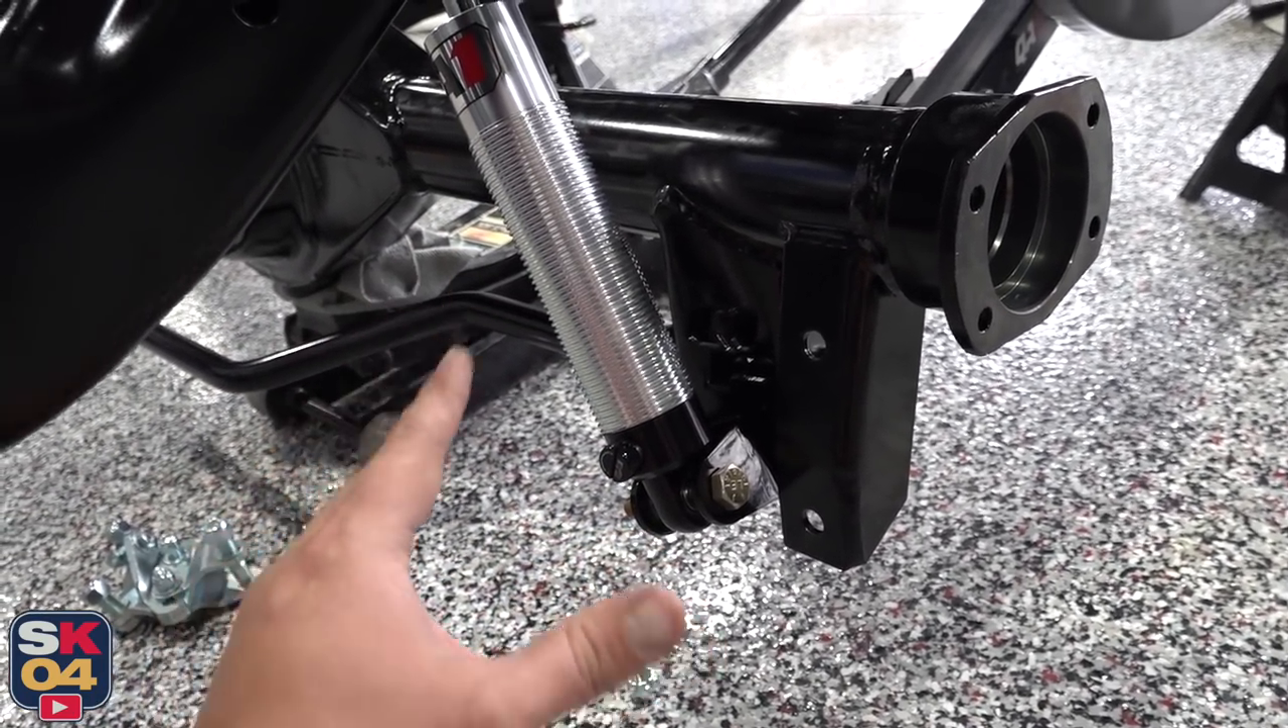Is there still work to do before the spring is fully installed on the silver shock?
Yes.